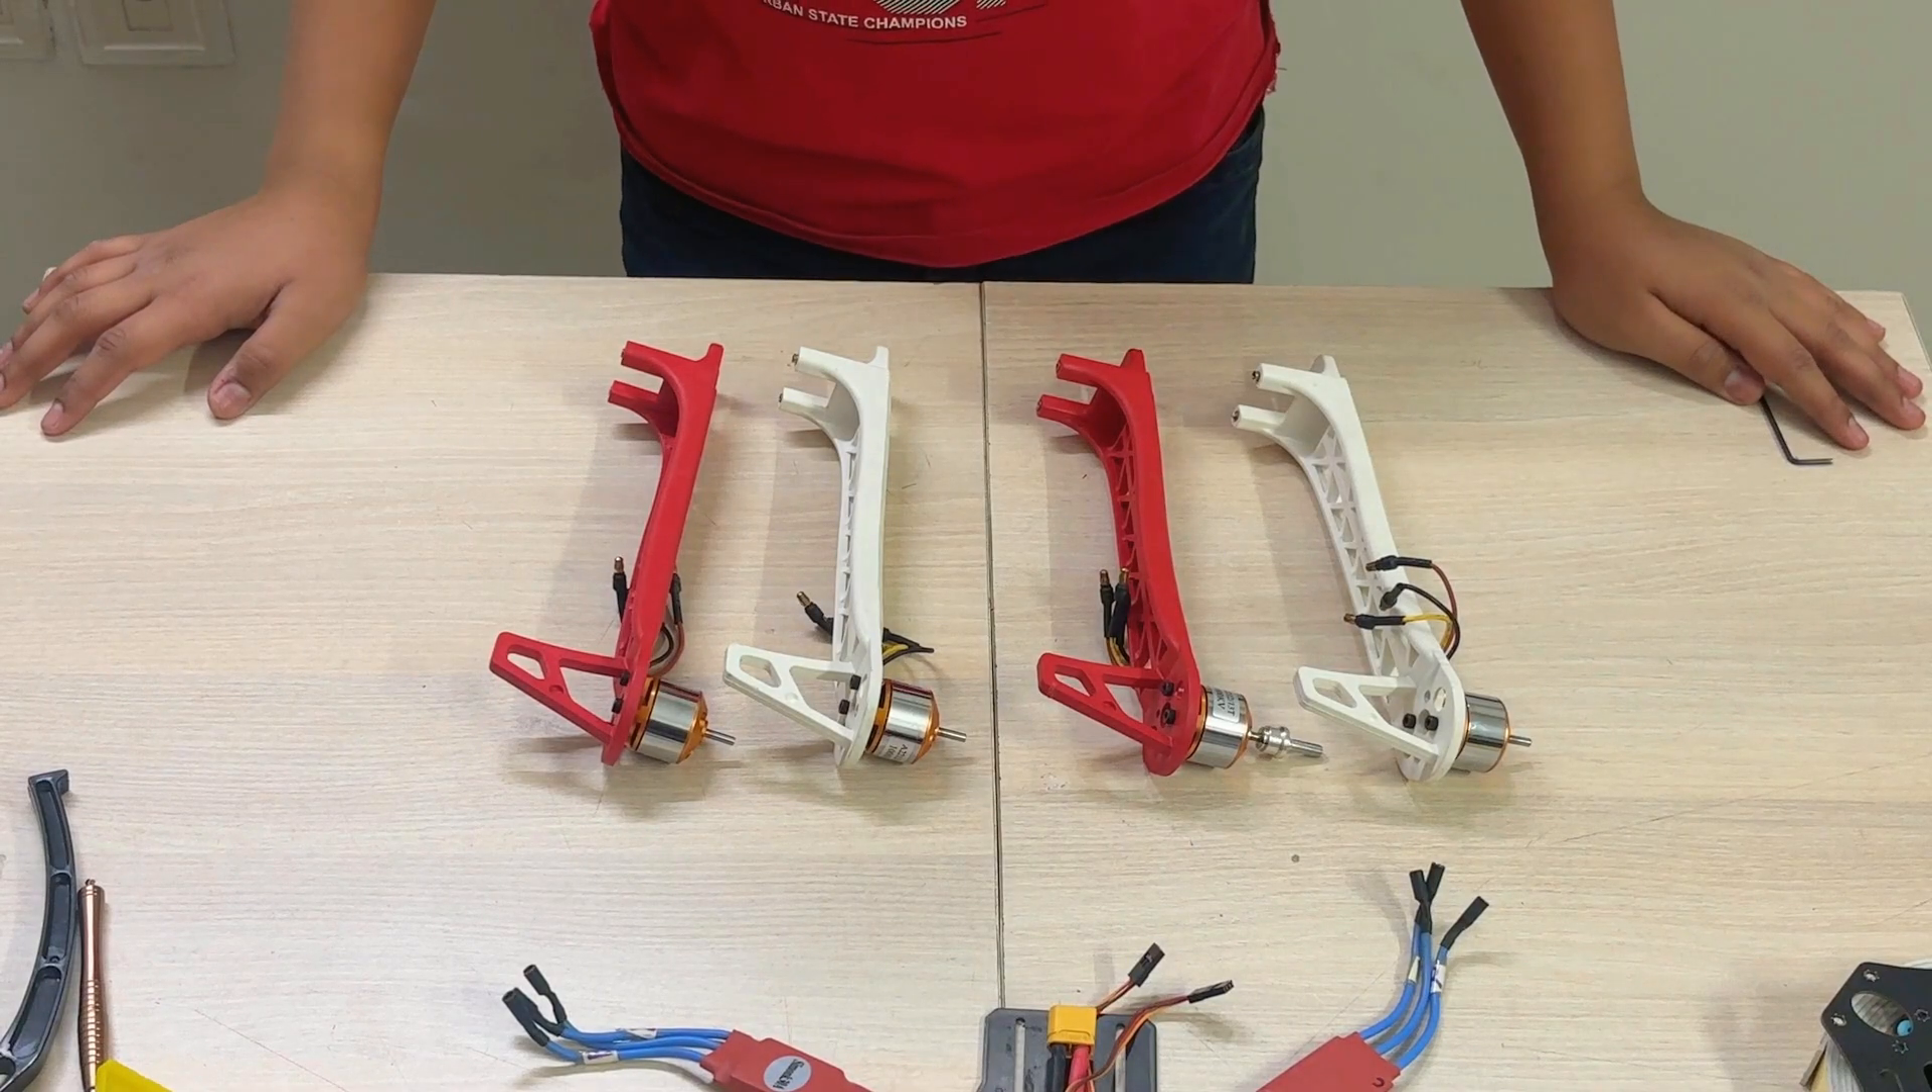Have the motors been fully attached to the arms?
Yes.